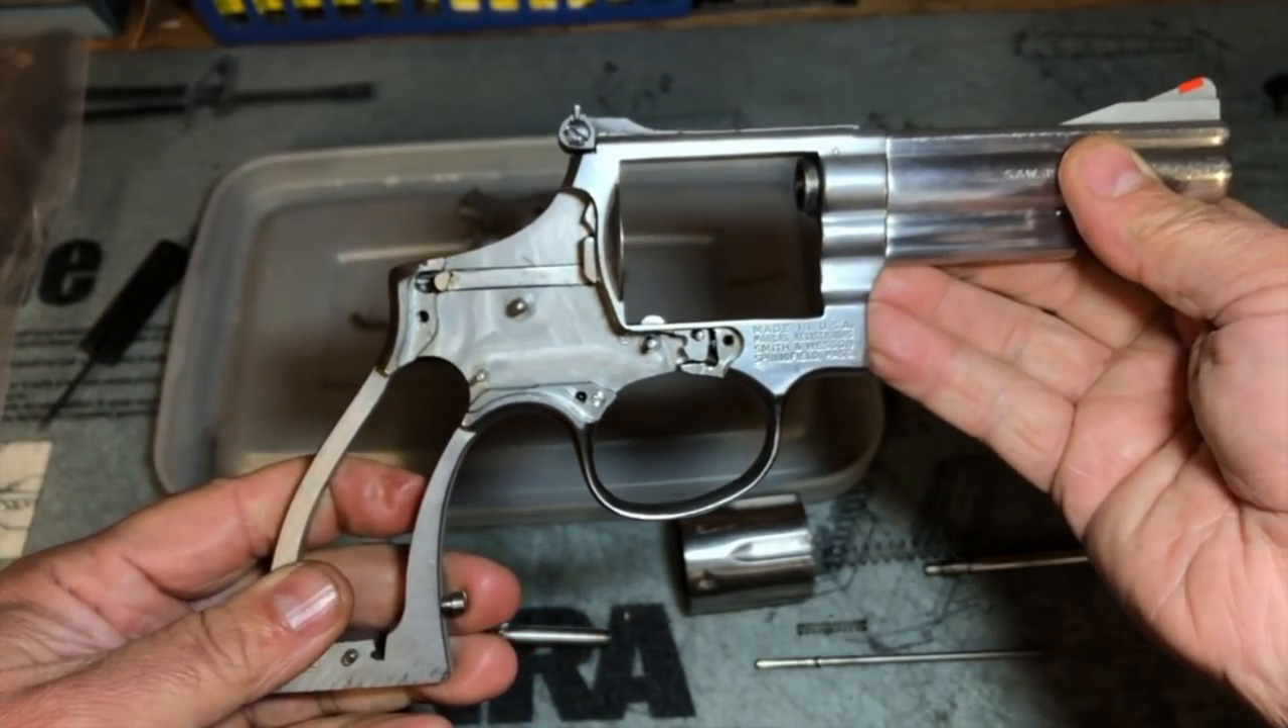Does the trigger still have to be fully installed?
Yes.